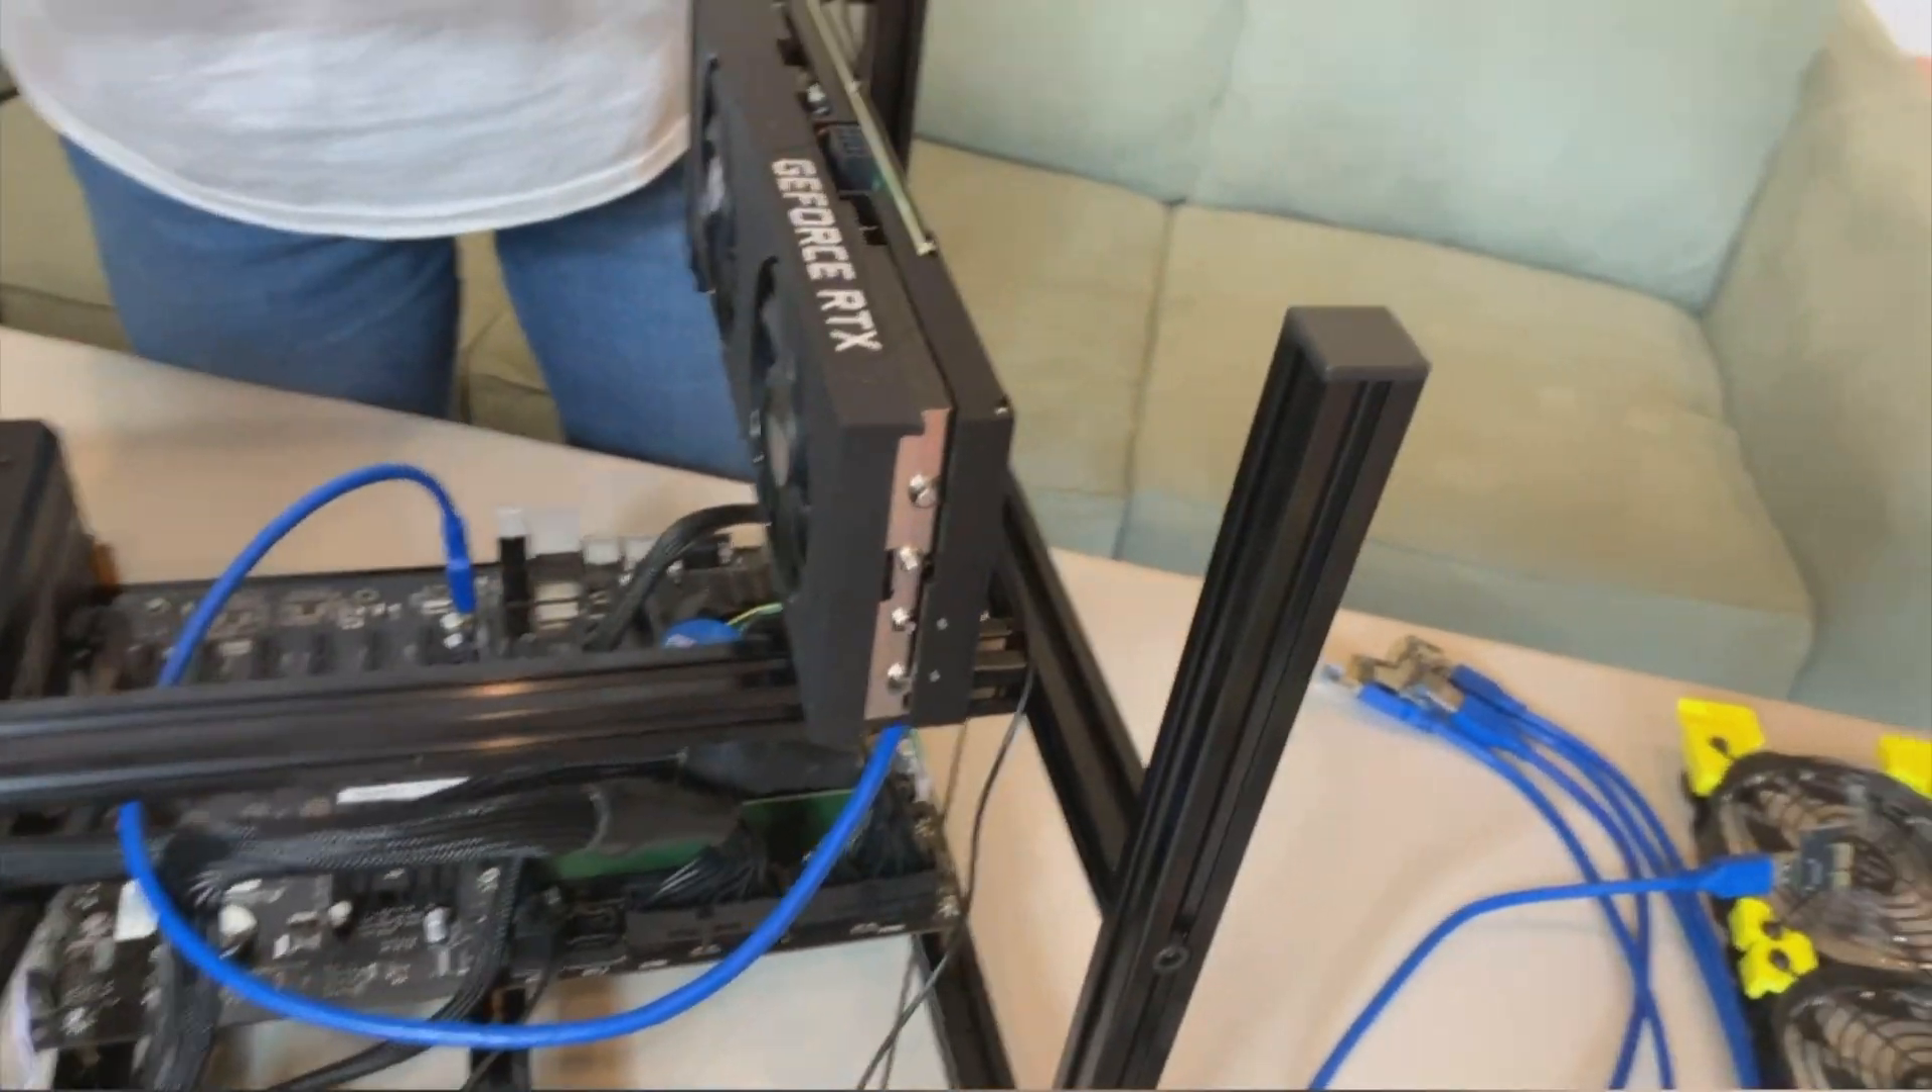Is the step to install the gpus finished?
No.